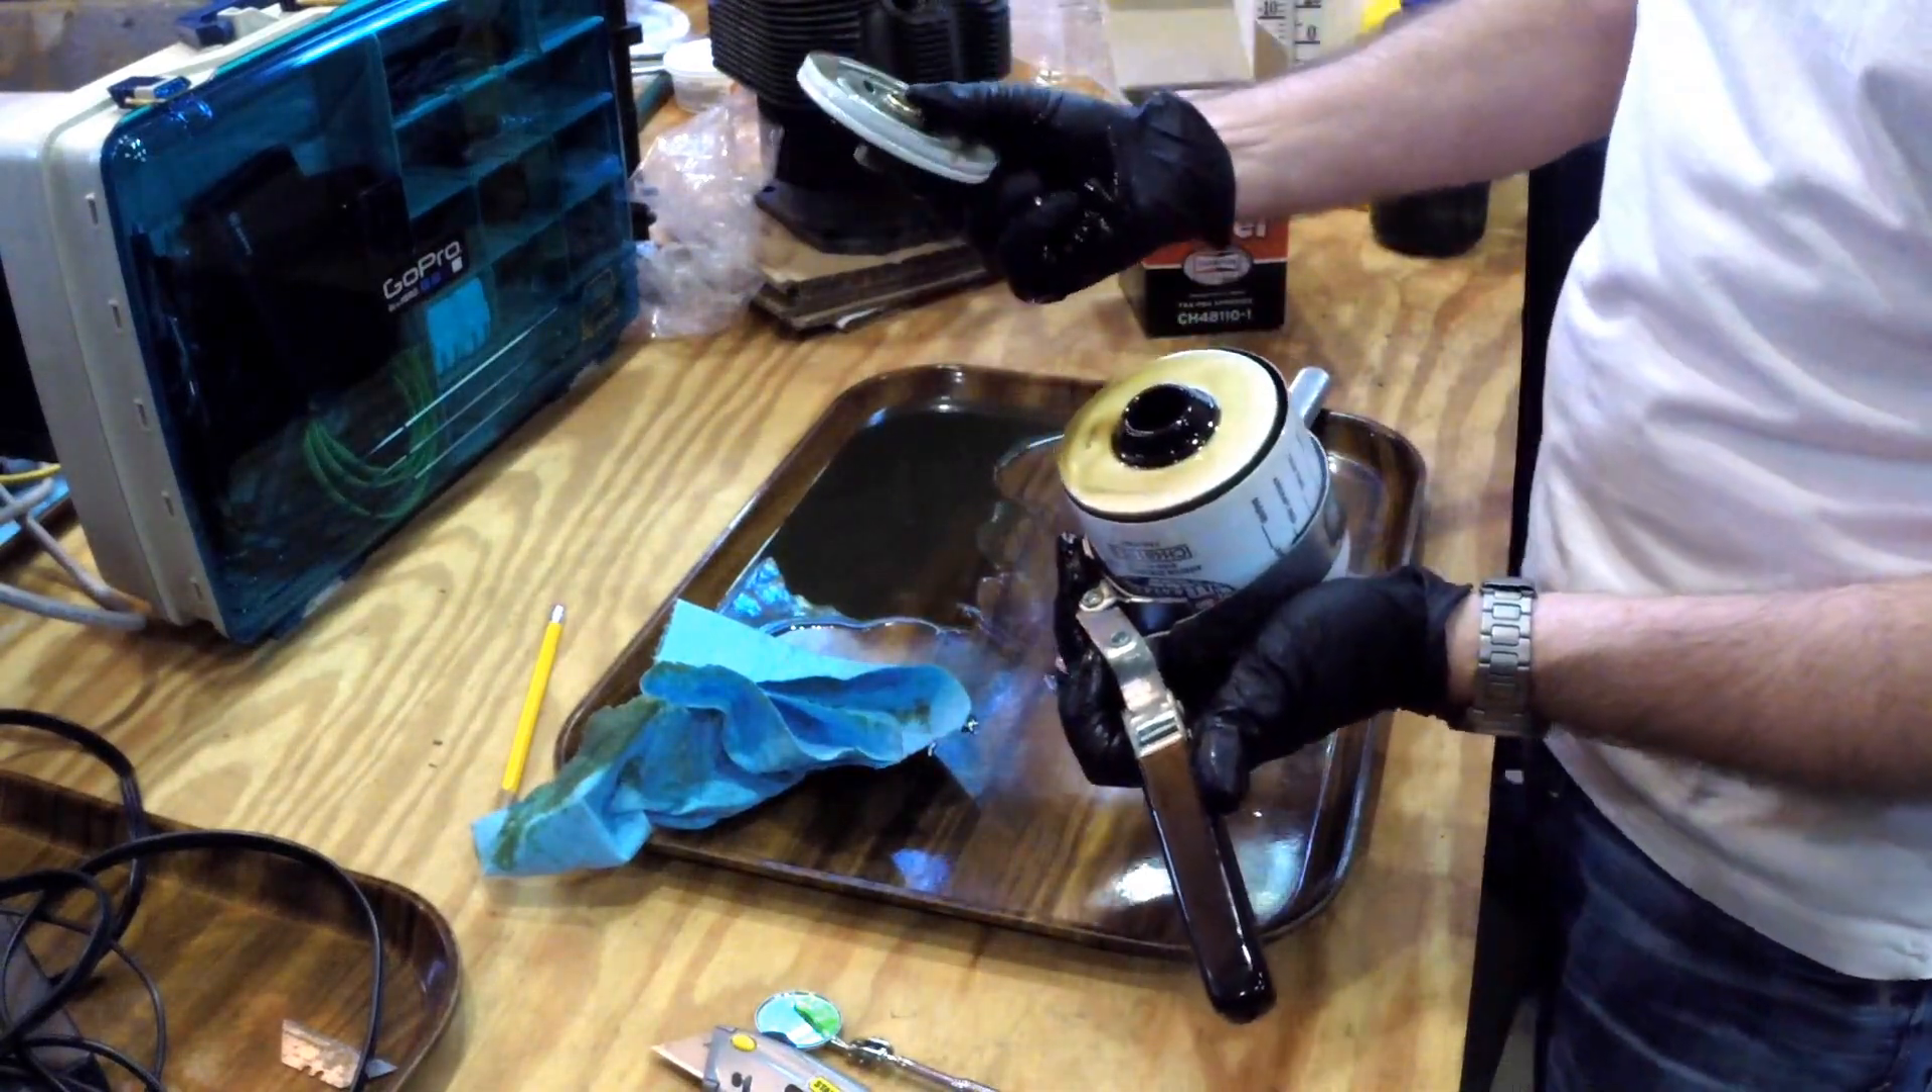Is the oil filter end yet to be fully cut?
No.